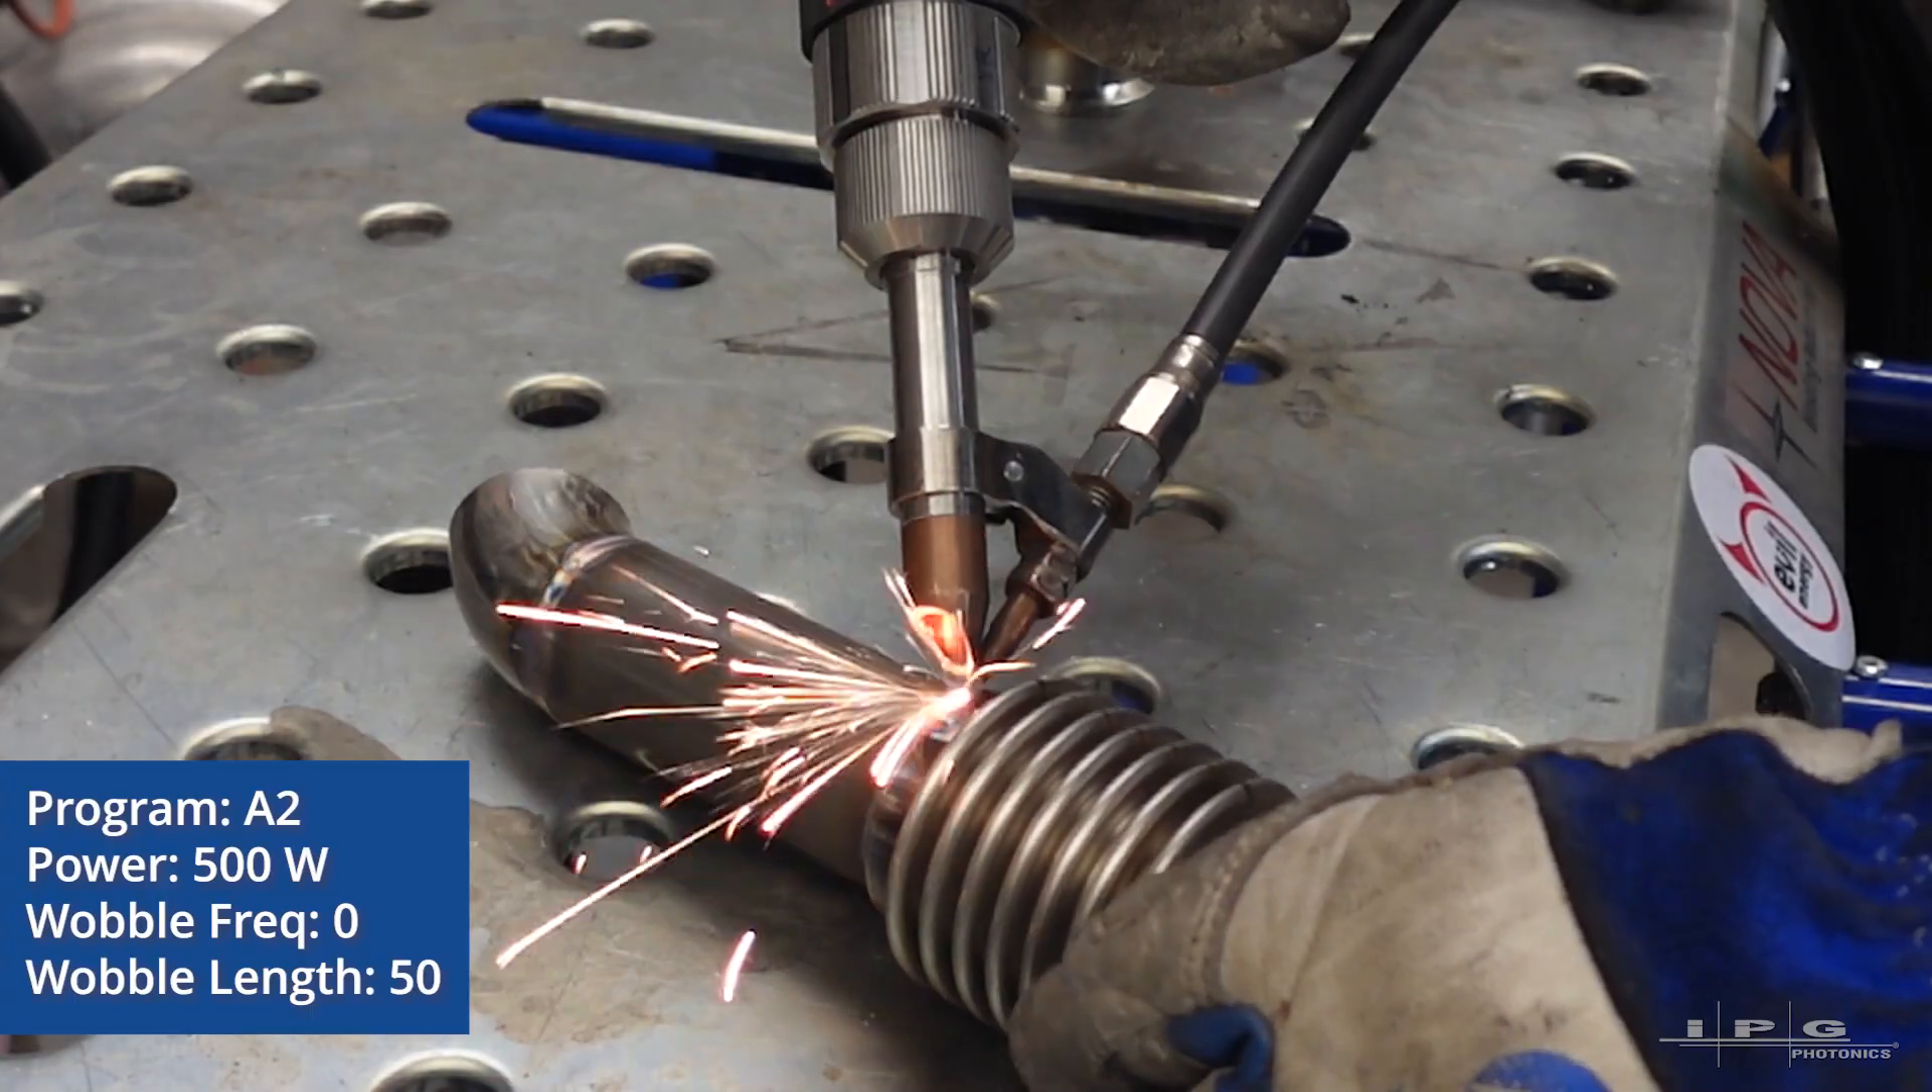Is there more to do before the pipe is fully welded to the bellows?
Yes.